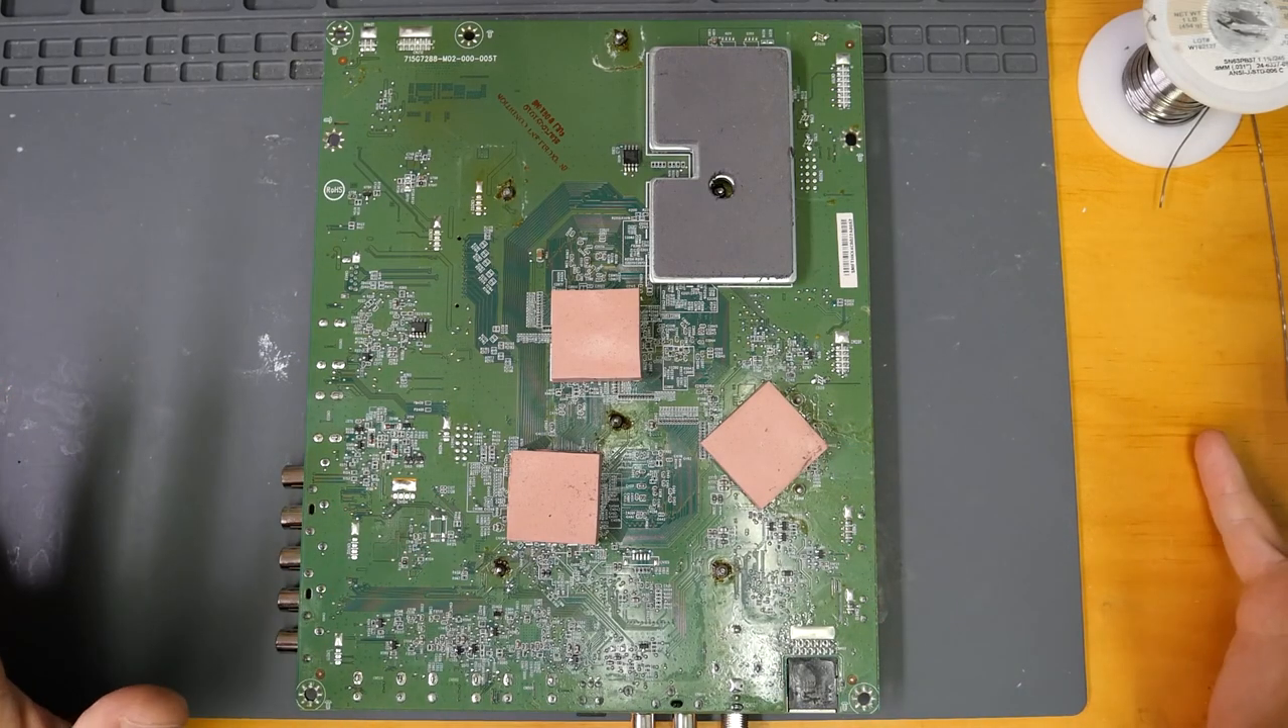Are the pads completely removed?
No.